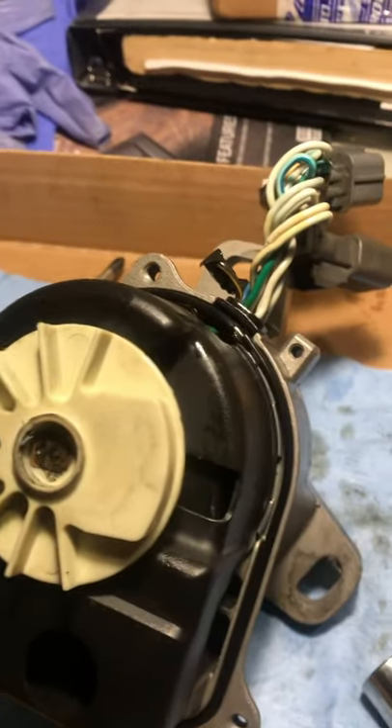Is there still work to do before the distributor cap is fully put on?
Yes.